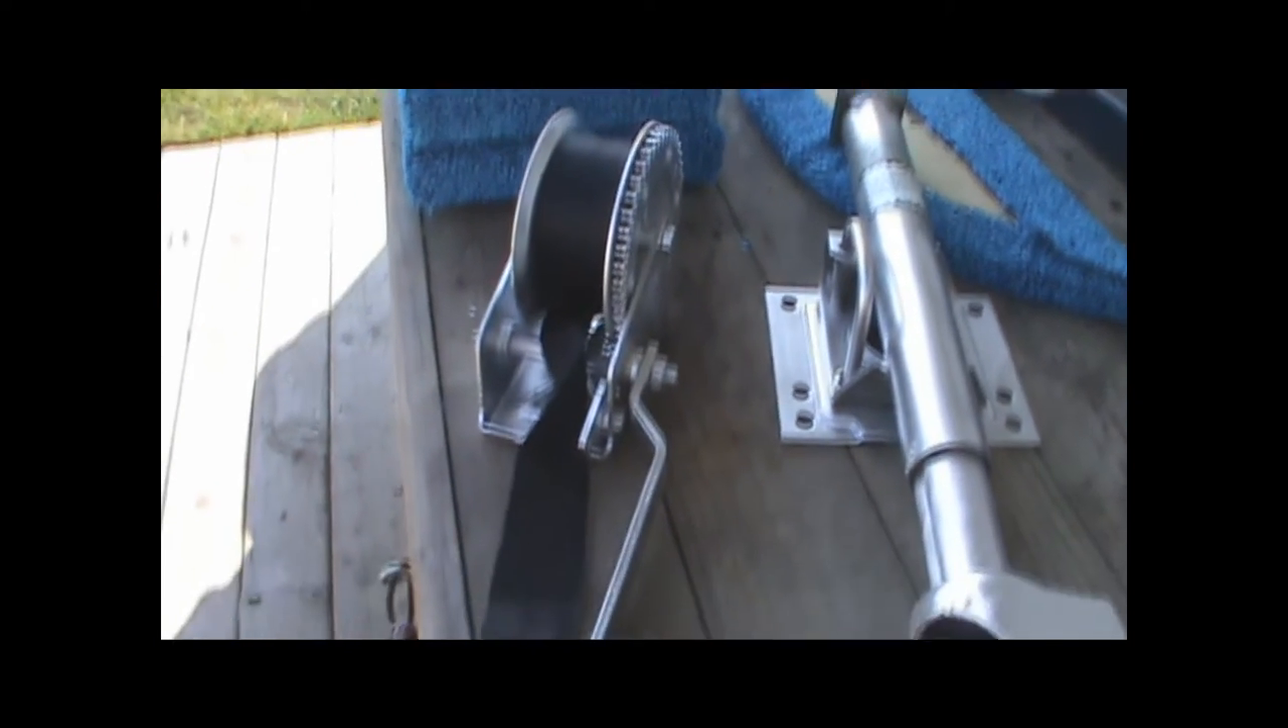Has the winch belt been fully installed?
Yes.